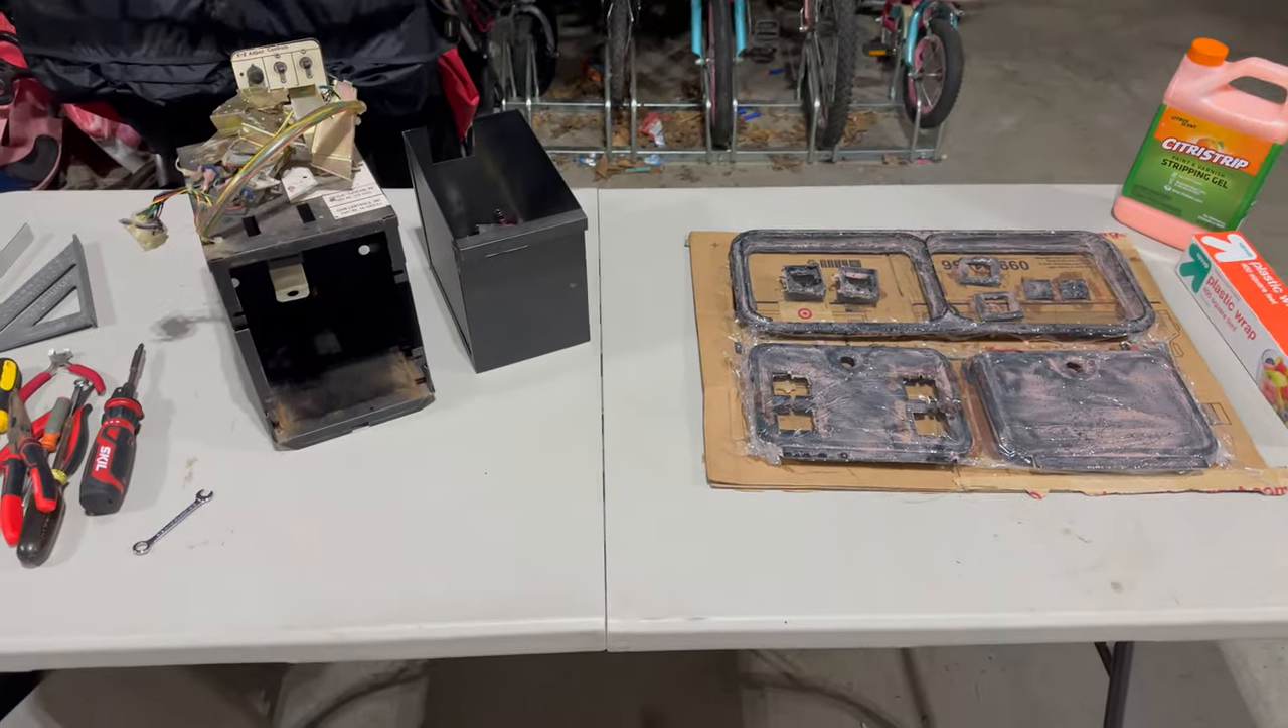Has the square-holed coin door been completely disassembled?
Yes.